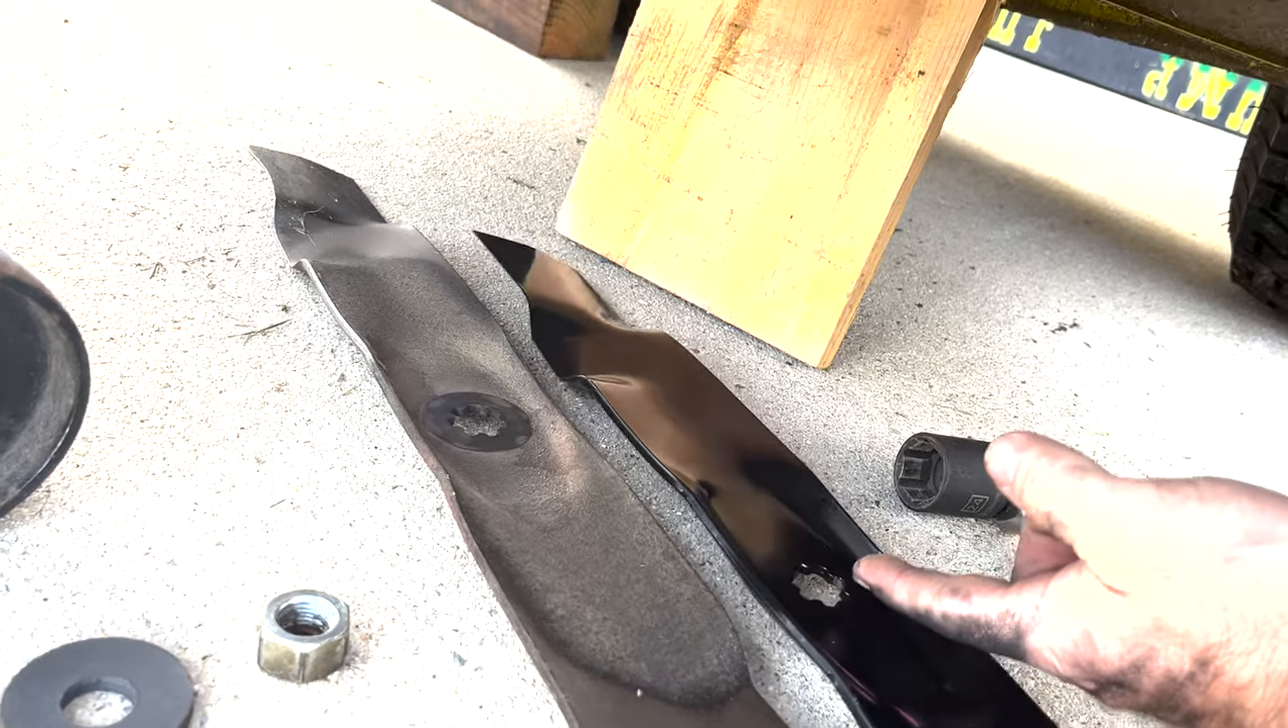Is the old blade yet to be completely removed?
No.